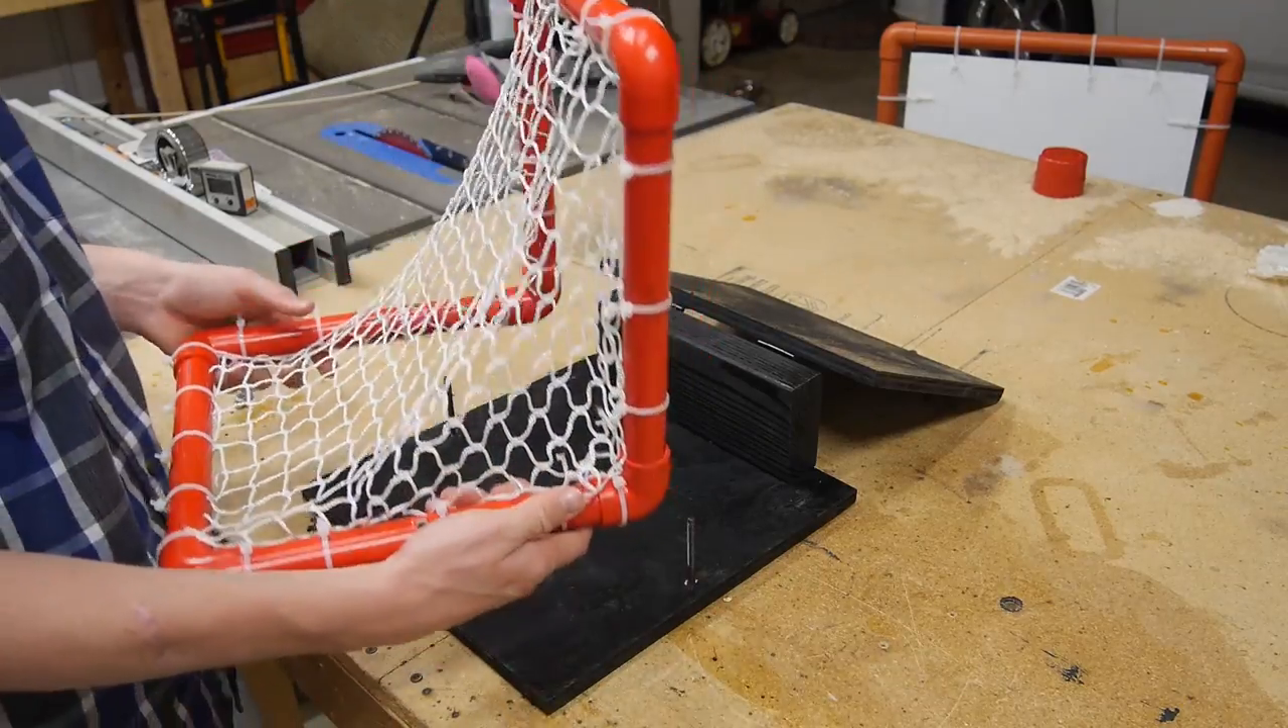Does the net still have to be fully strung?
No.